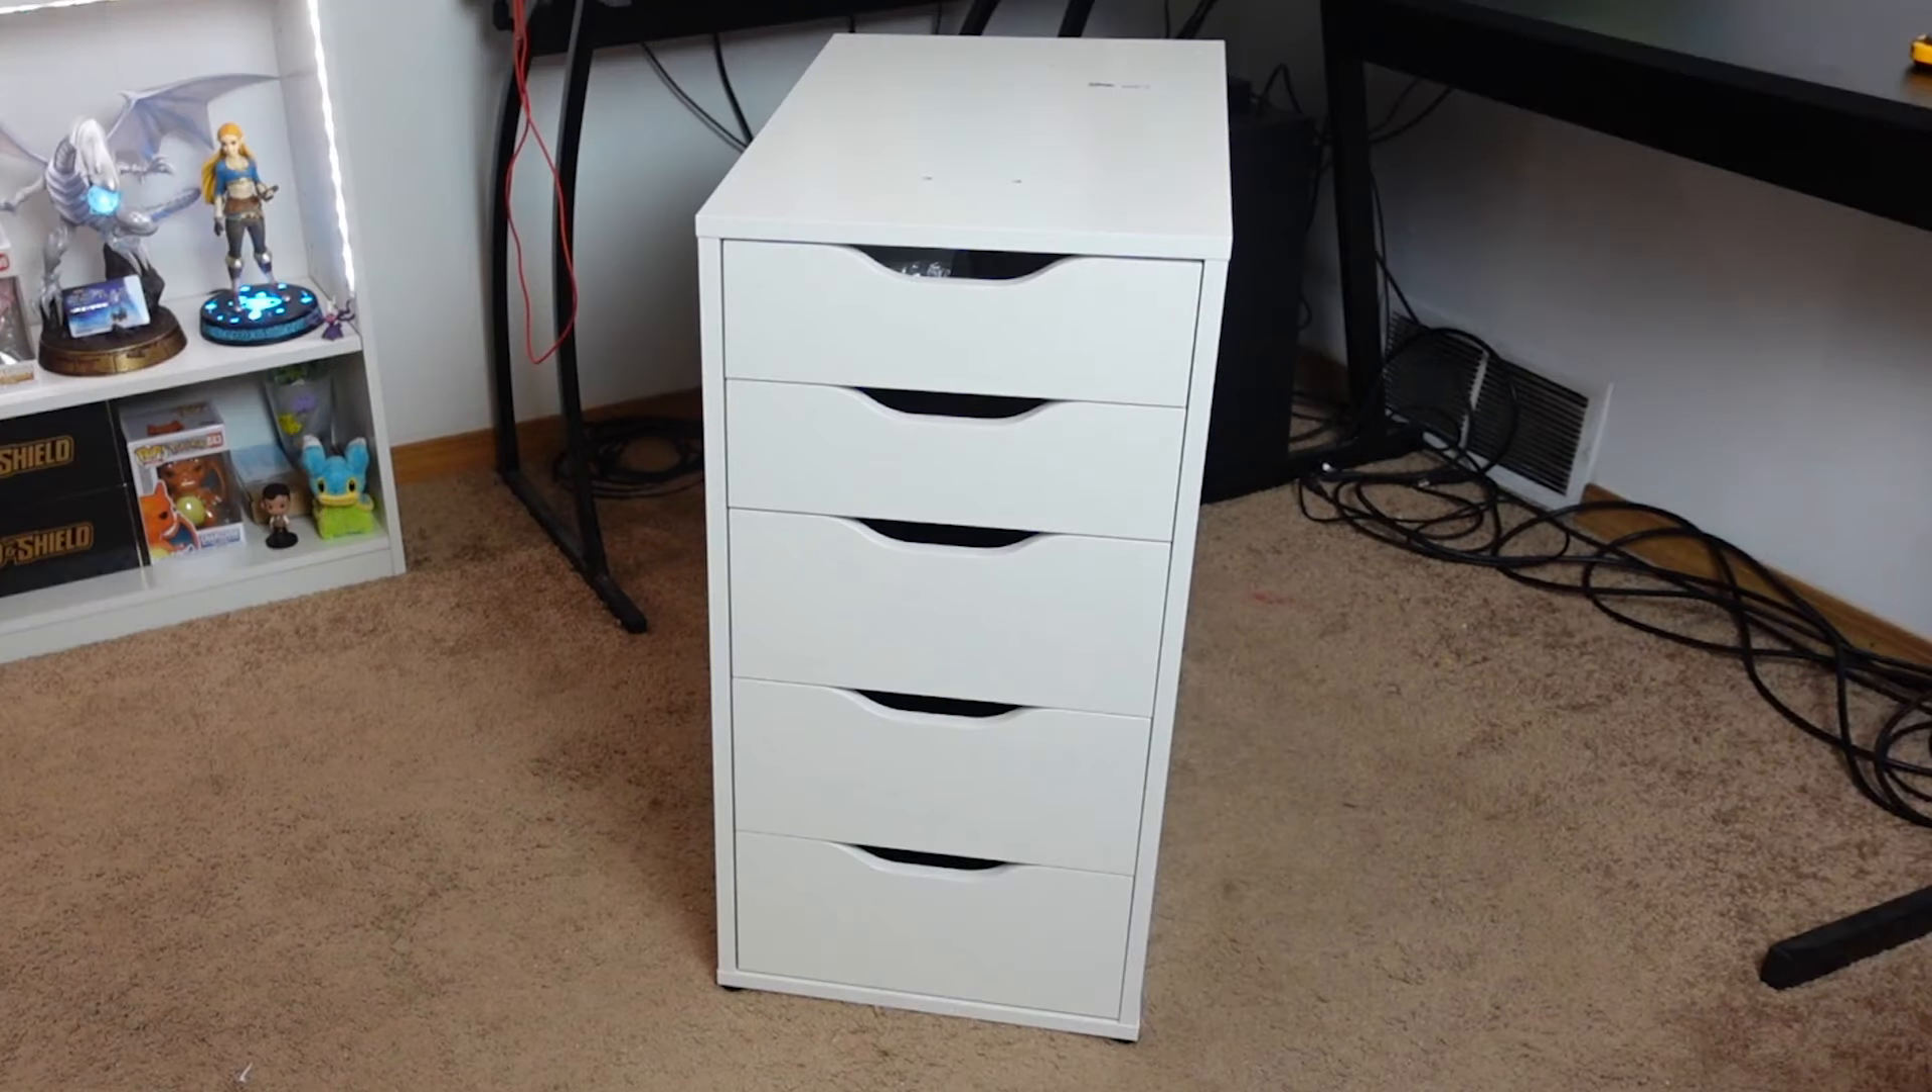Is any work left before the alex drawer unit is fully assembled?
No.